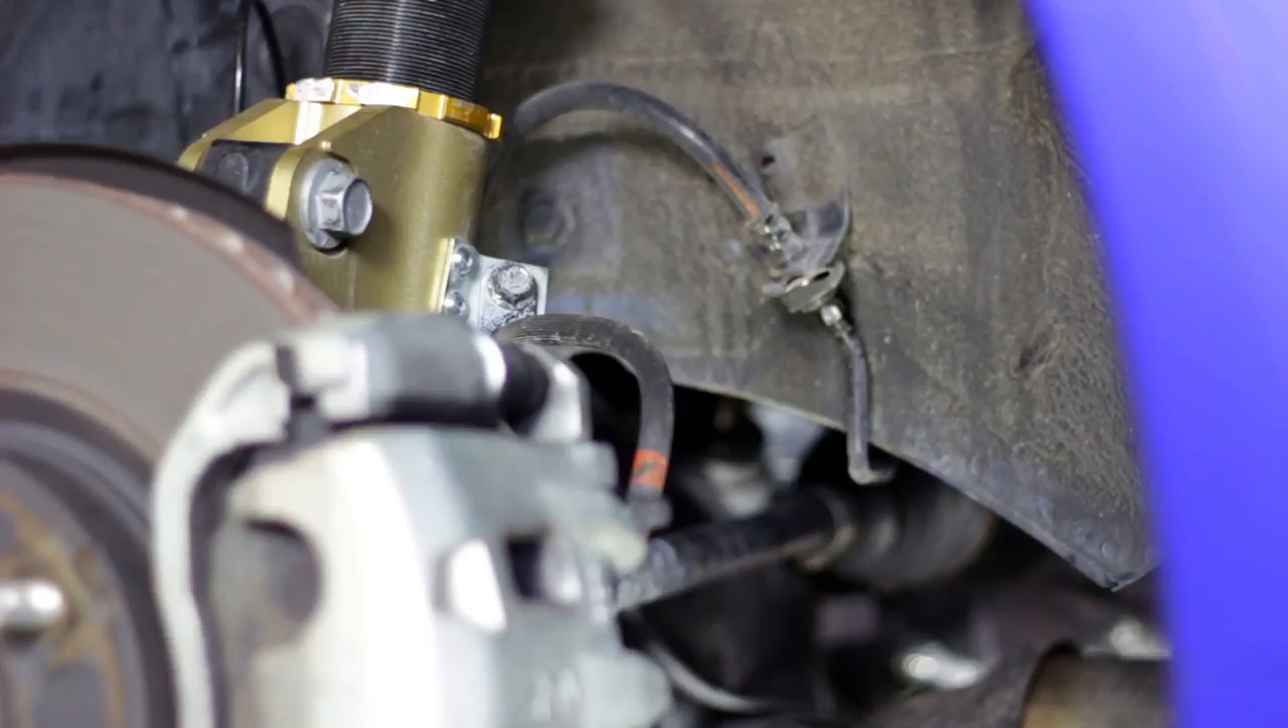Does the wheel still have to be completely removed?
No.